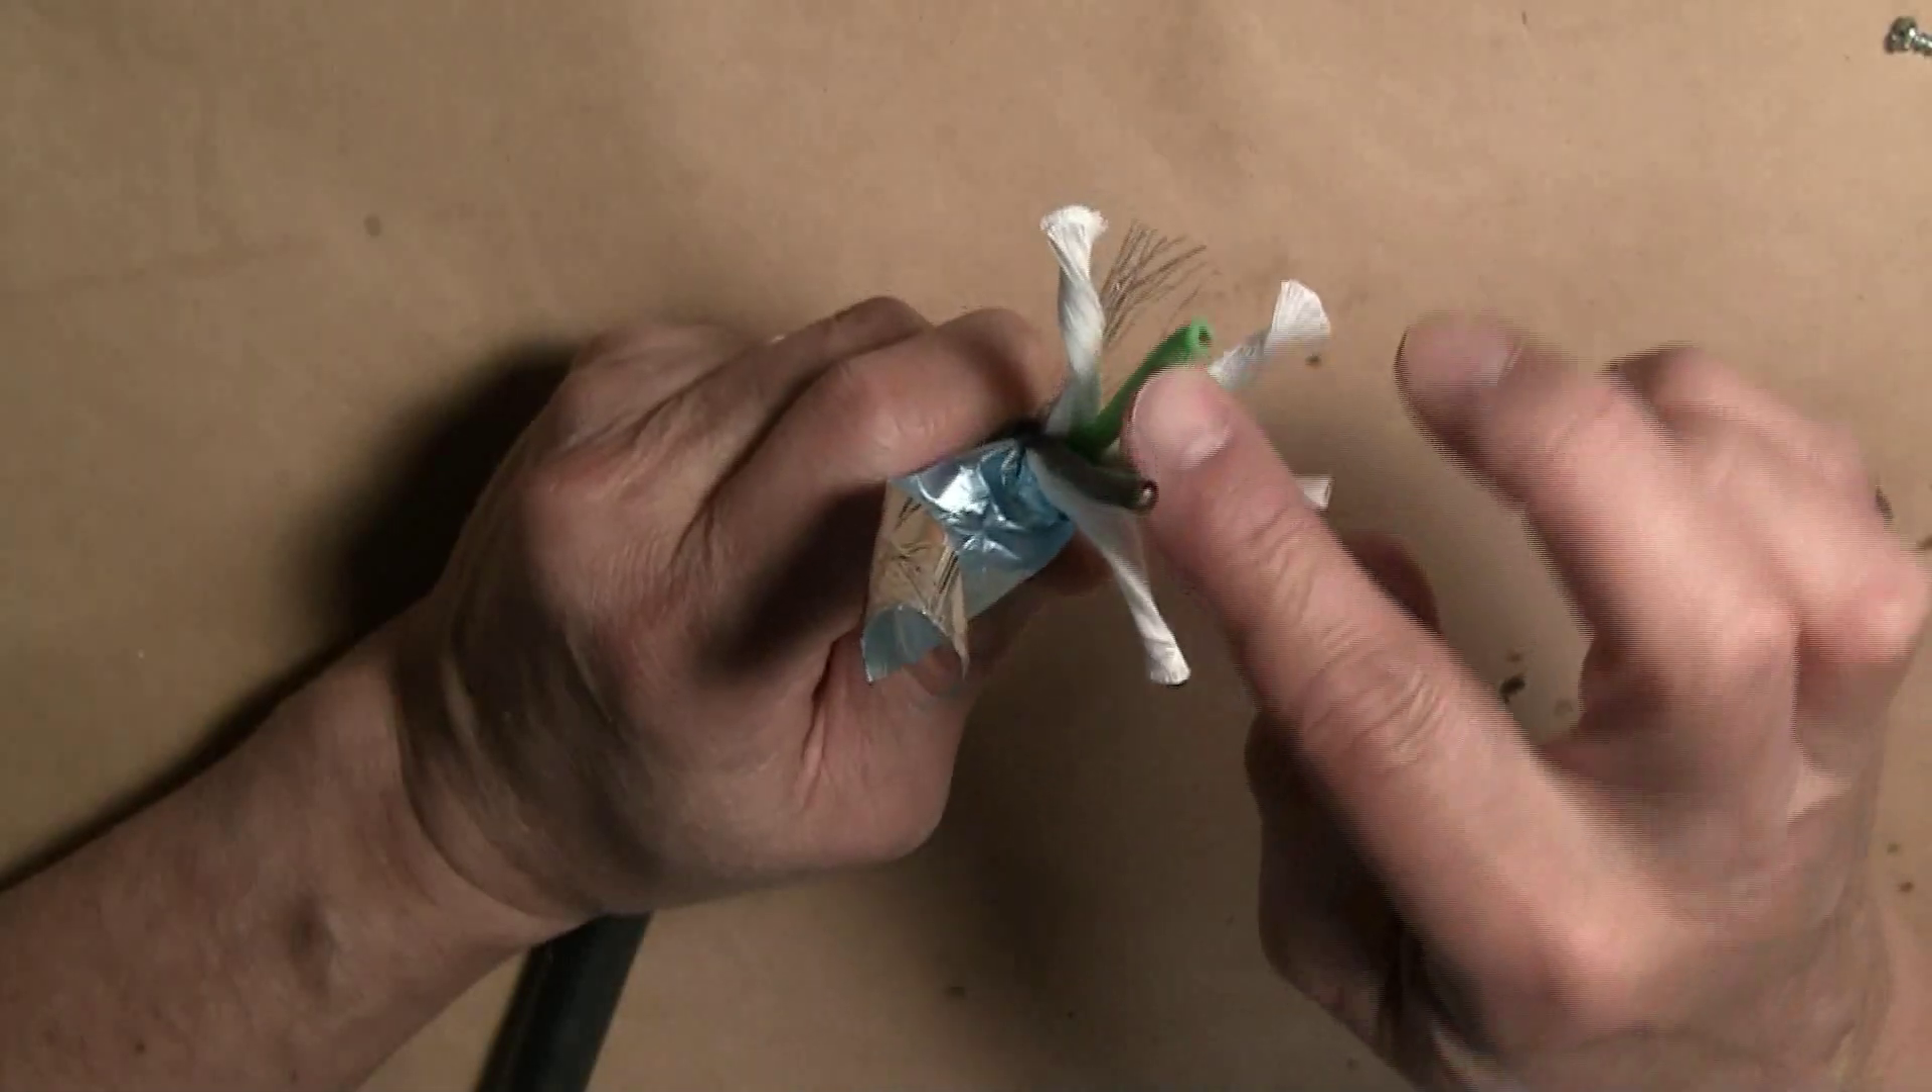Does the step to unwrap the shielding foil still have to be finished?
No.